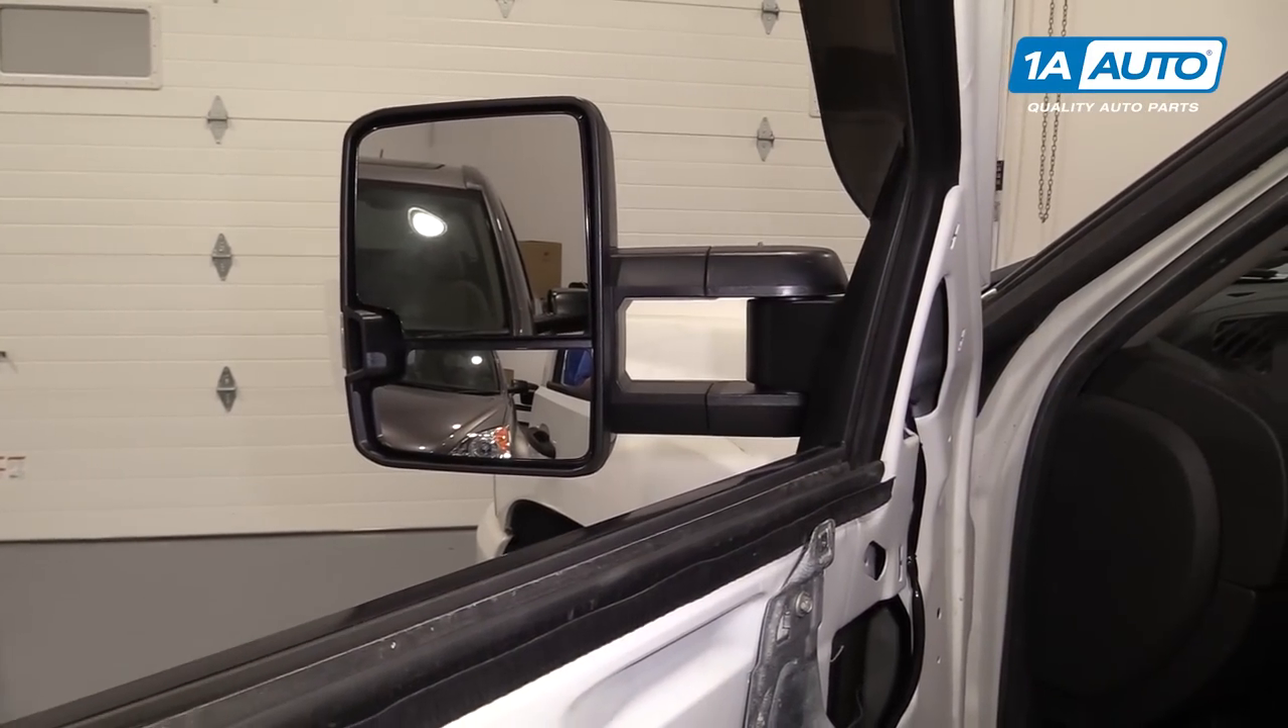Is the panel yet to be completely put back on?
Yes.